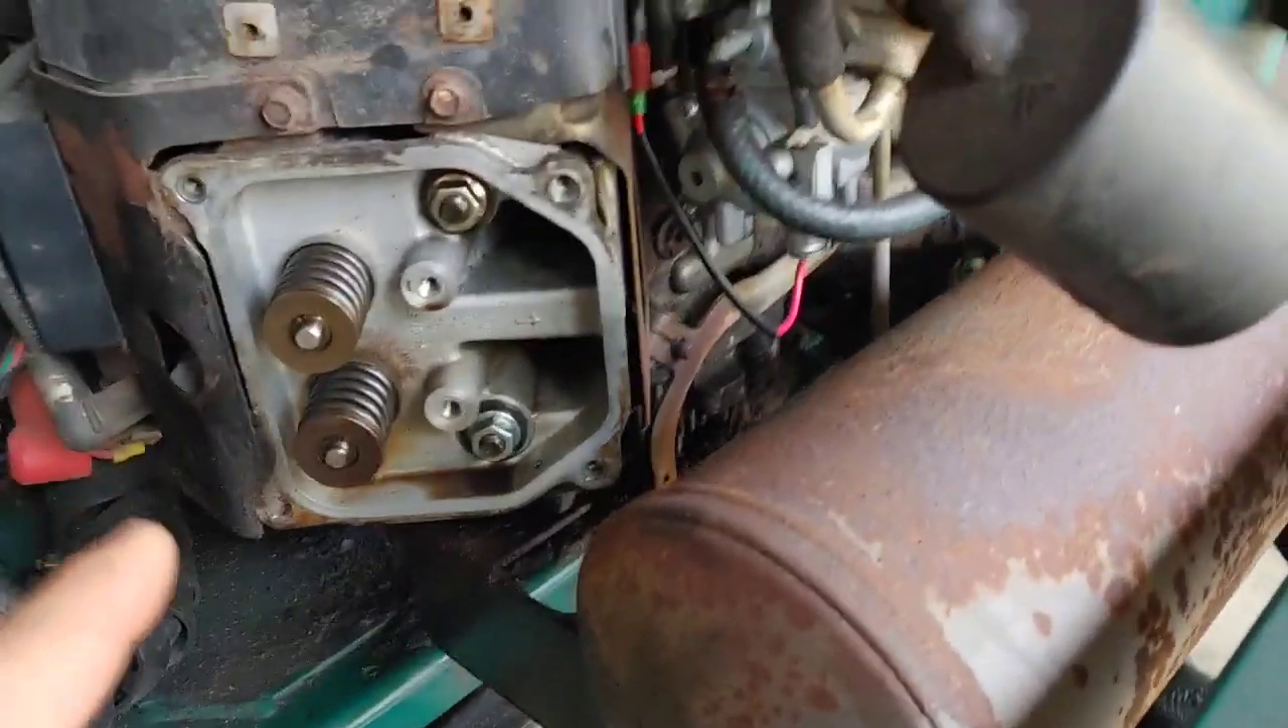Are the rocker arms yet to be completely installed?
Yes.